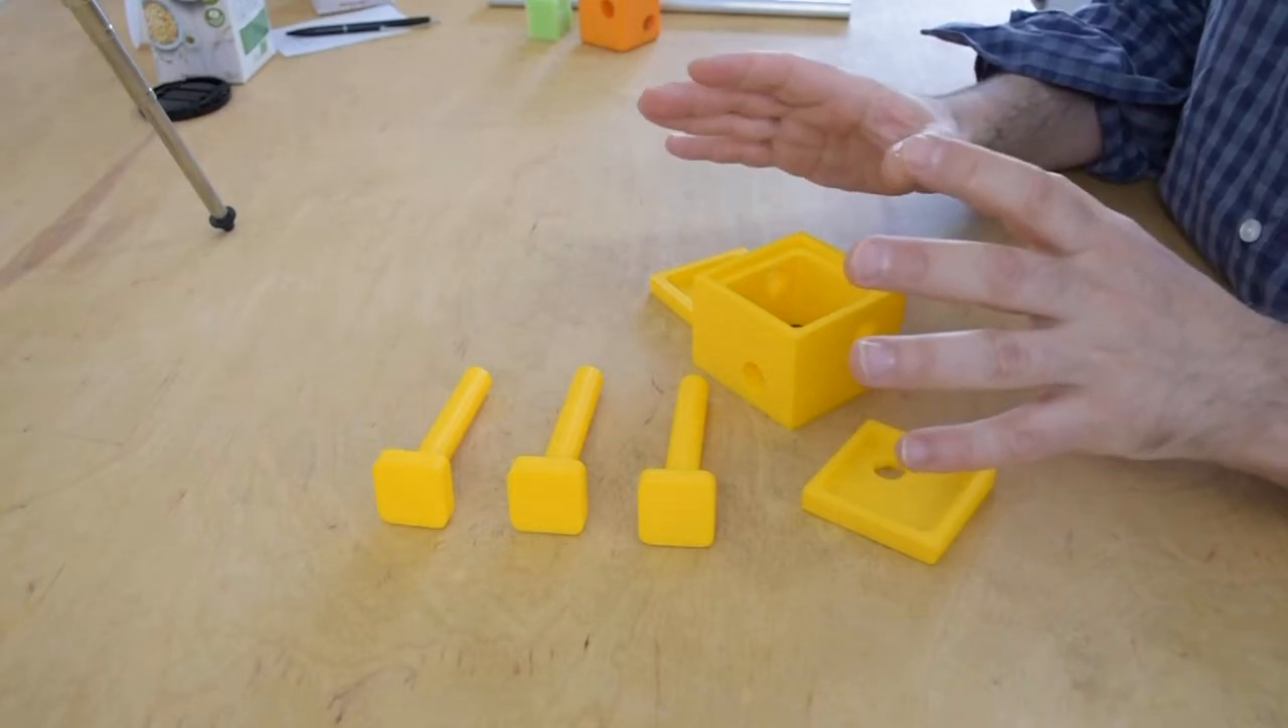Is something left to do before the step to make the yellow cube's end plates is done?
No.